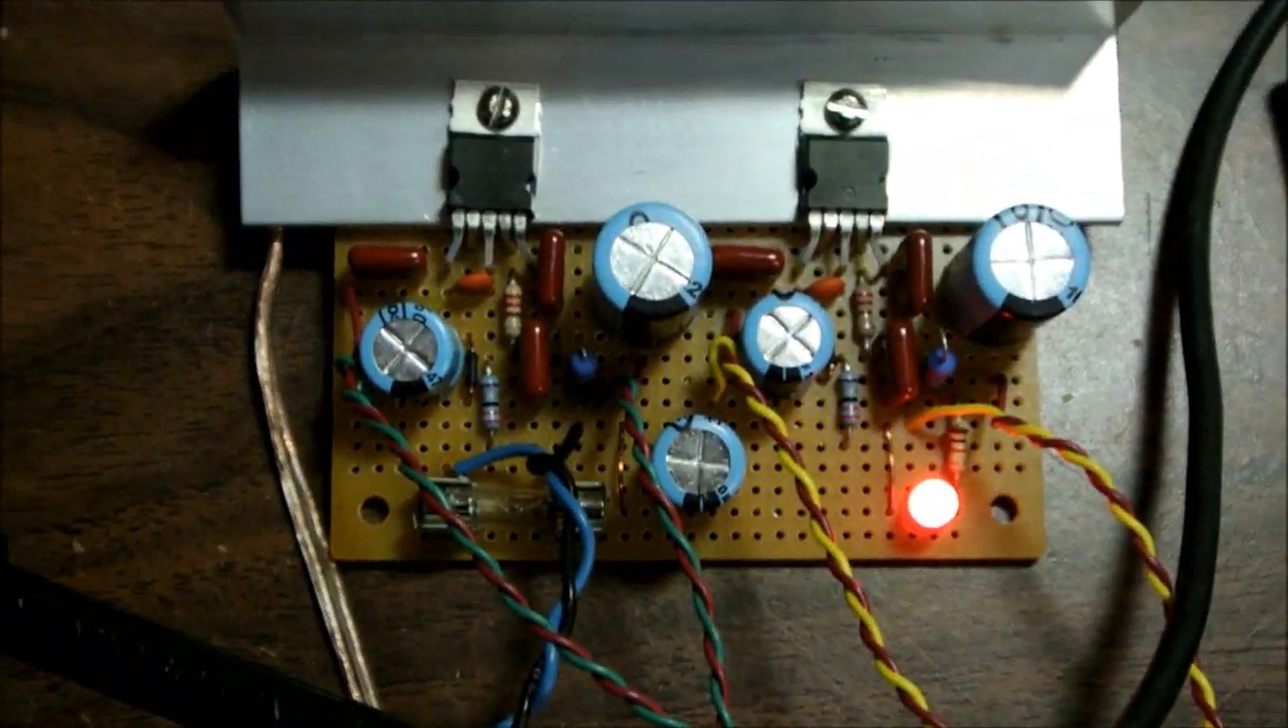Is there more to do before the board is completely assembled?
No.